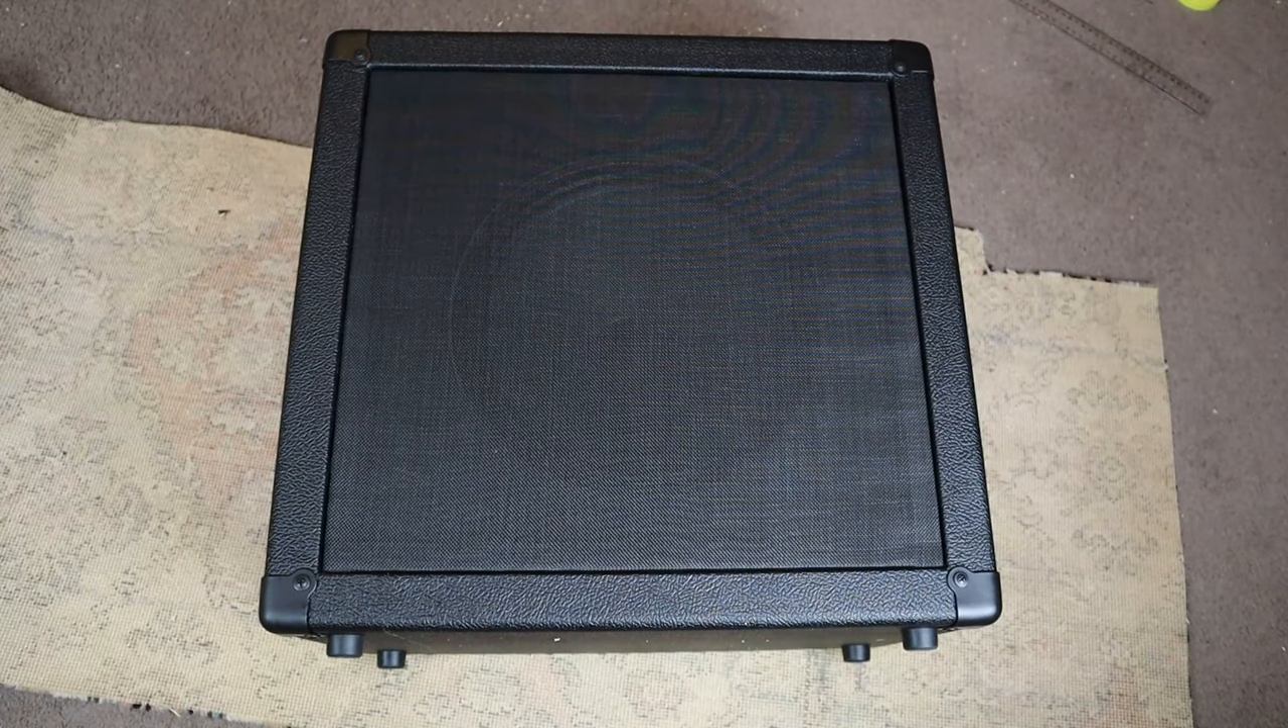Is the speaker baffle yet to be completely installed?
No.